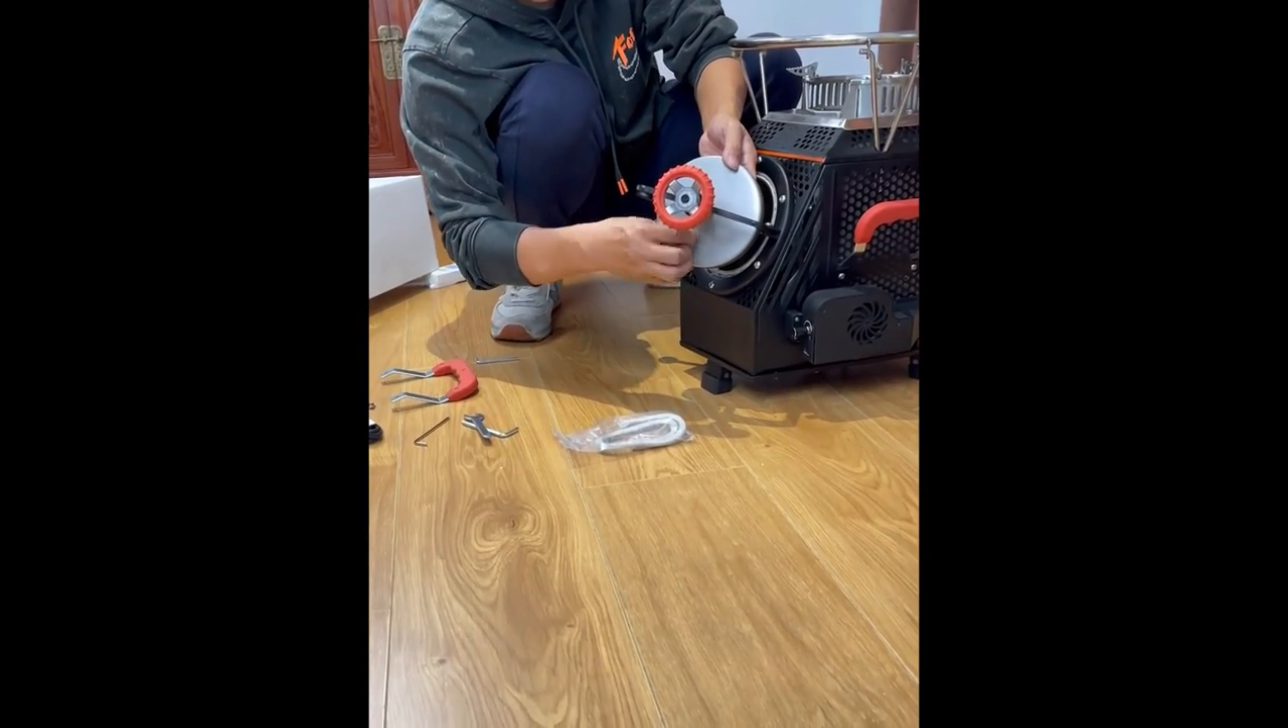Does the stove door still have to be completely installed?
Yes.